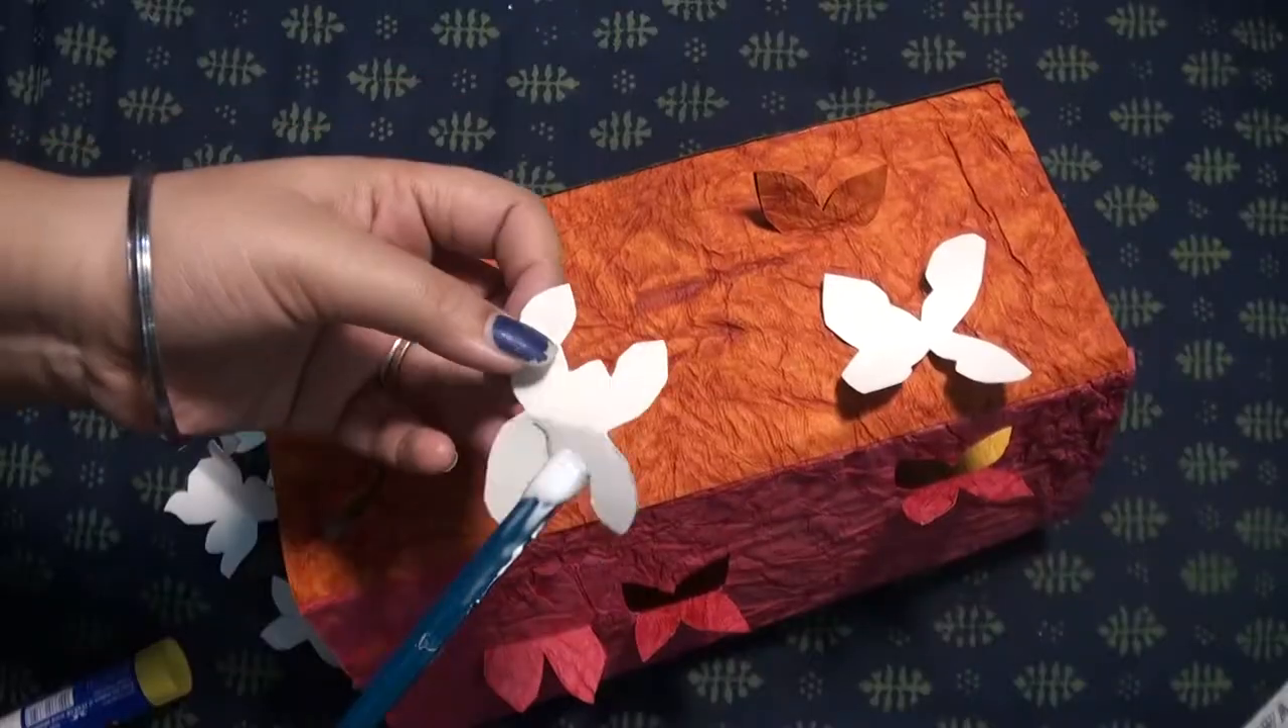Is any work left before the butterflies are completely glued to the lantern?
Yes.